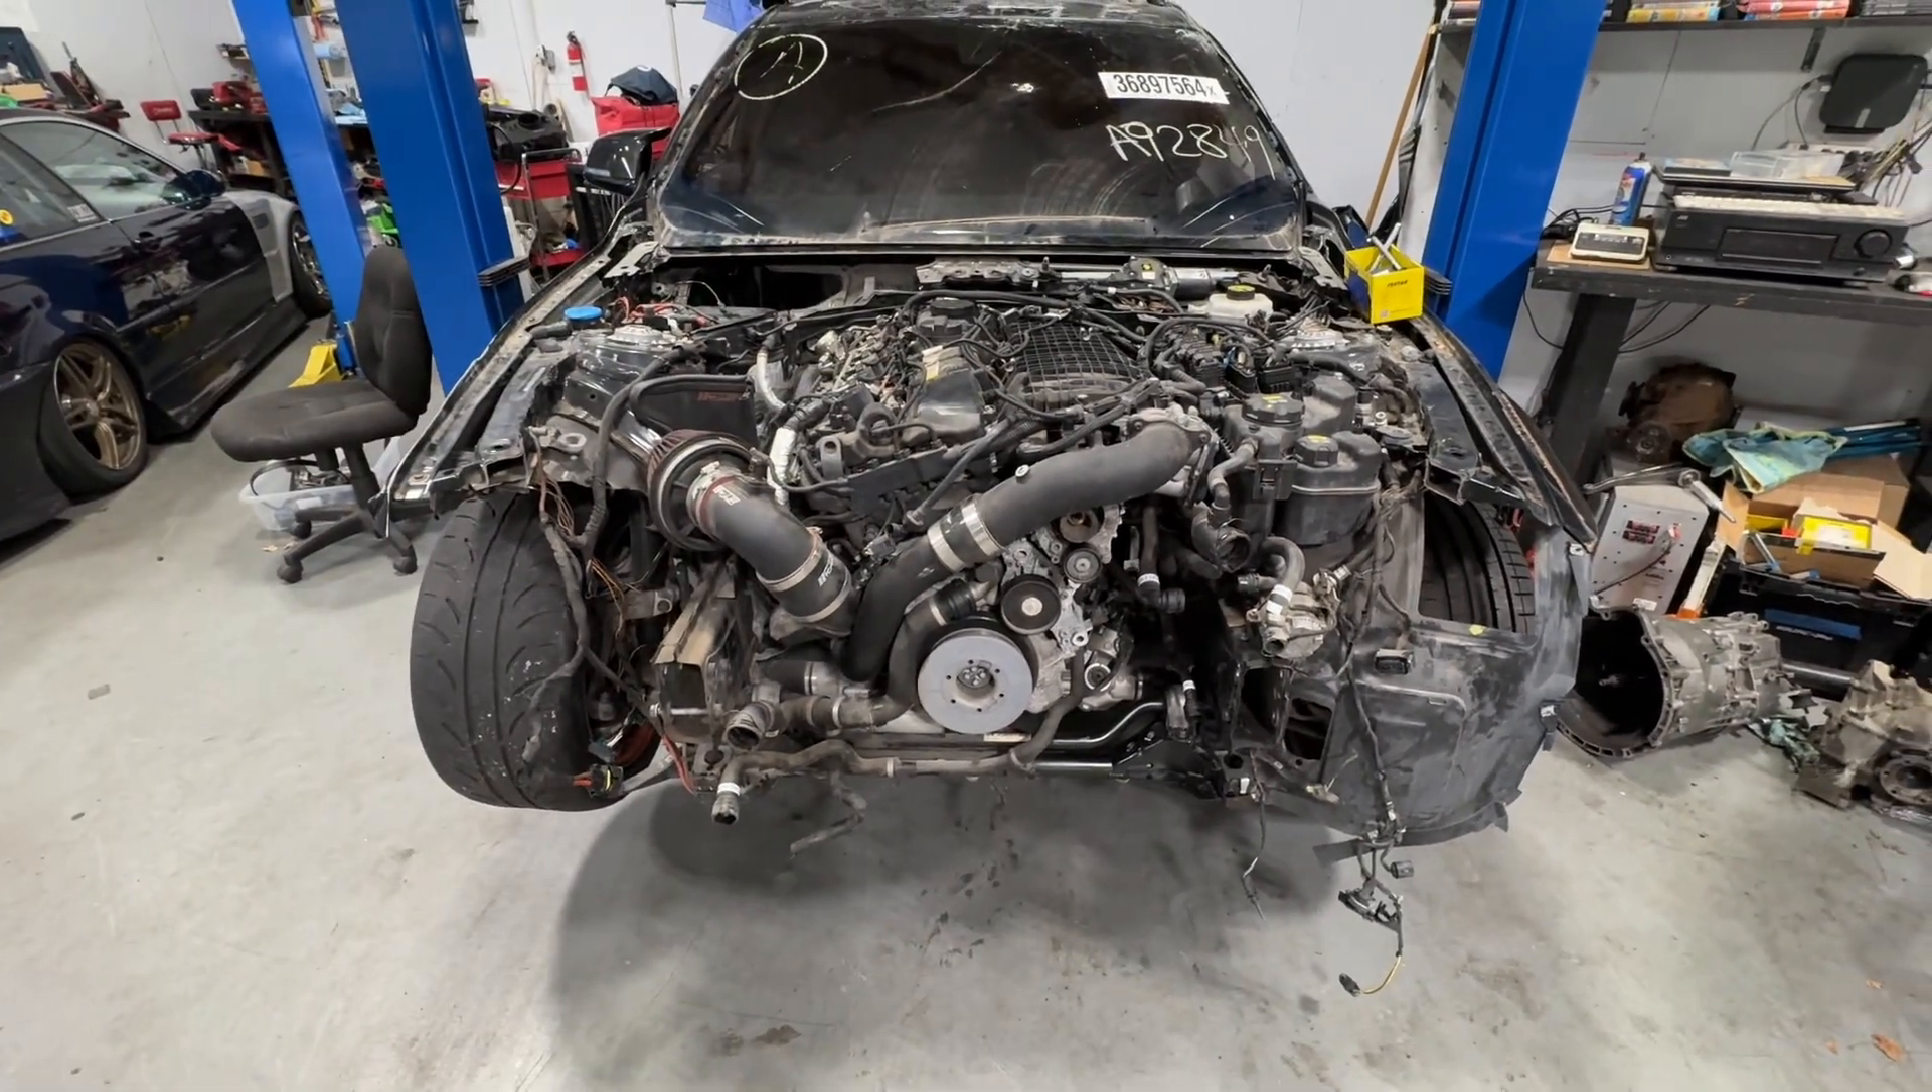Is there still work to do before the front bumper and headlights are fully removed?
No.